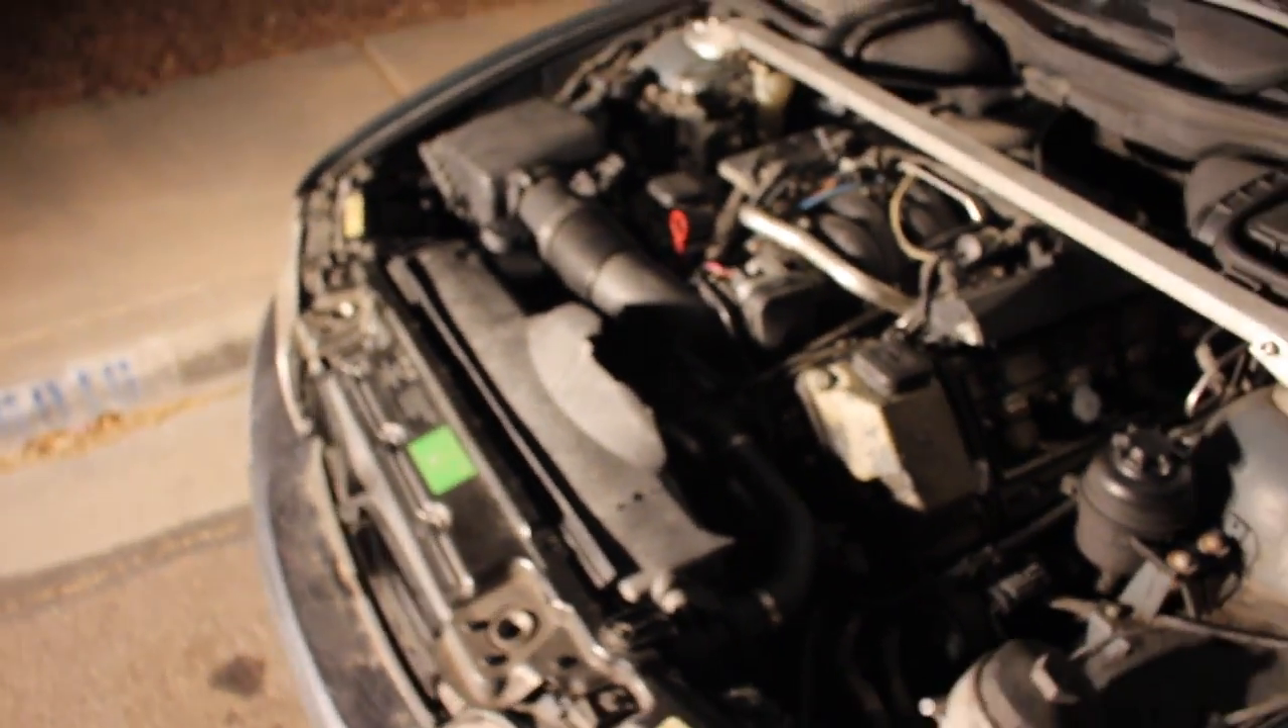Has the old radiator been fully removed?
No.